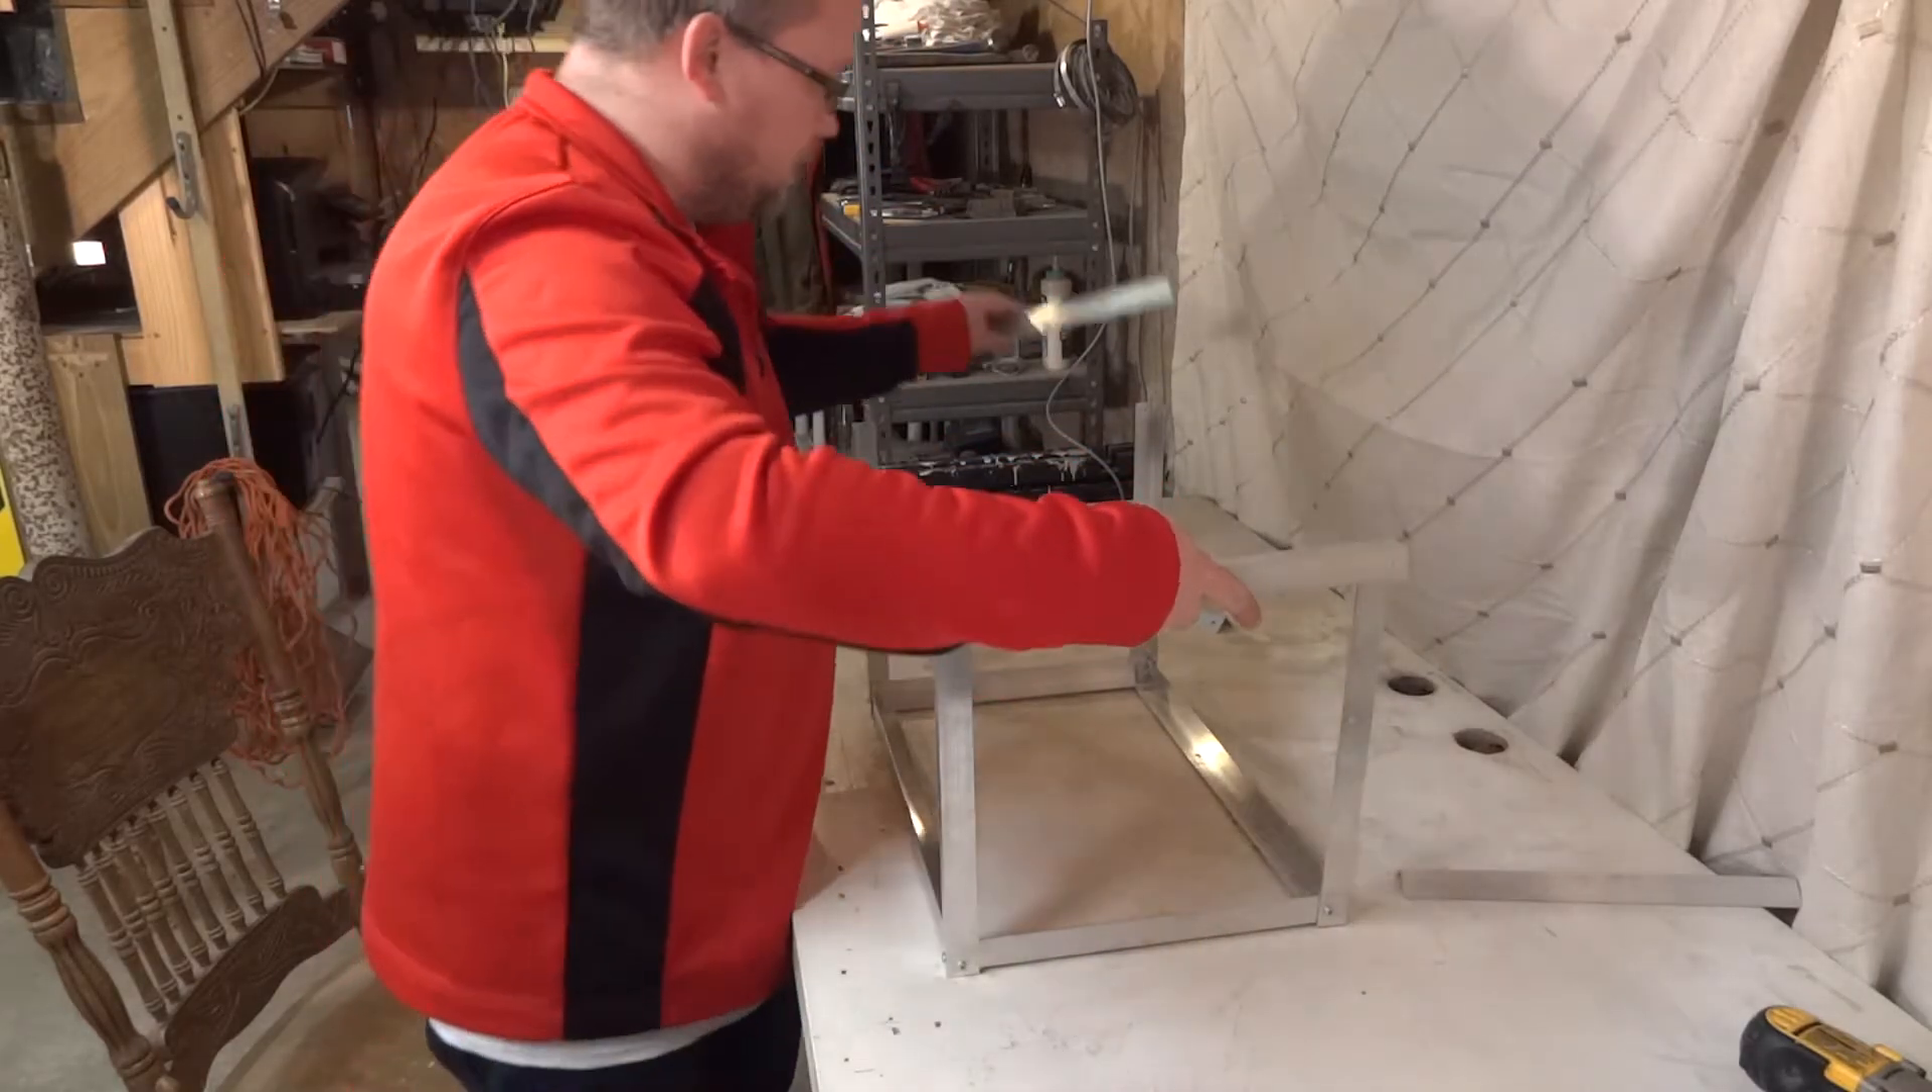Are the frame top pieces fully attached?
No.